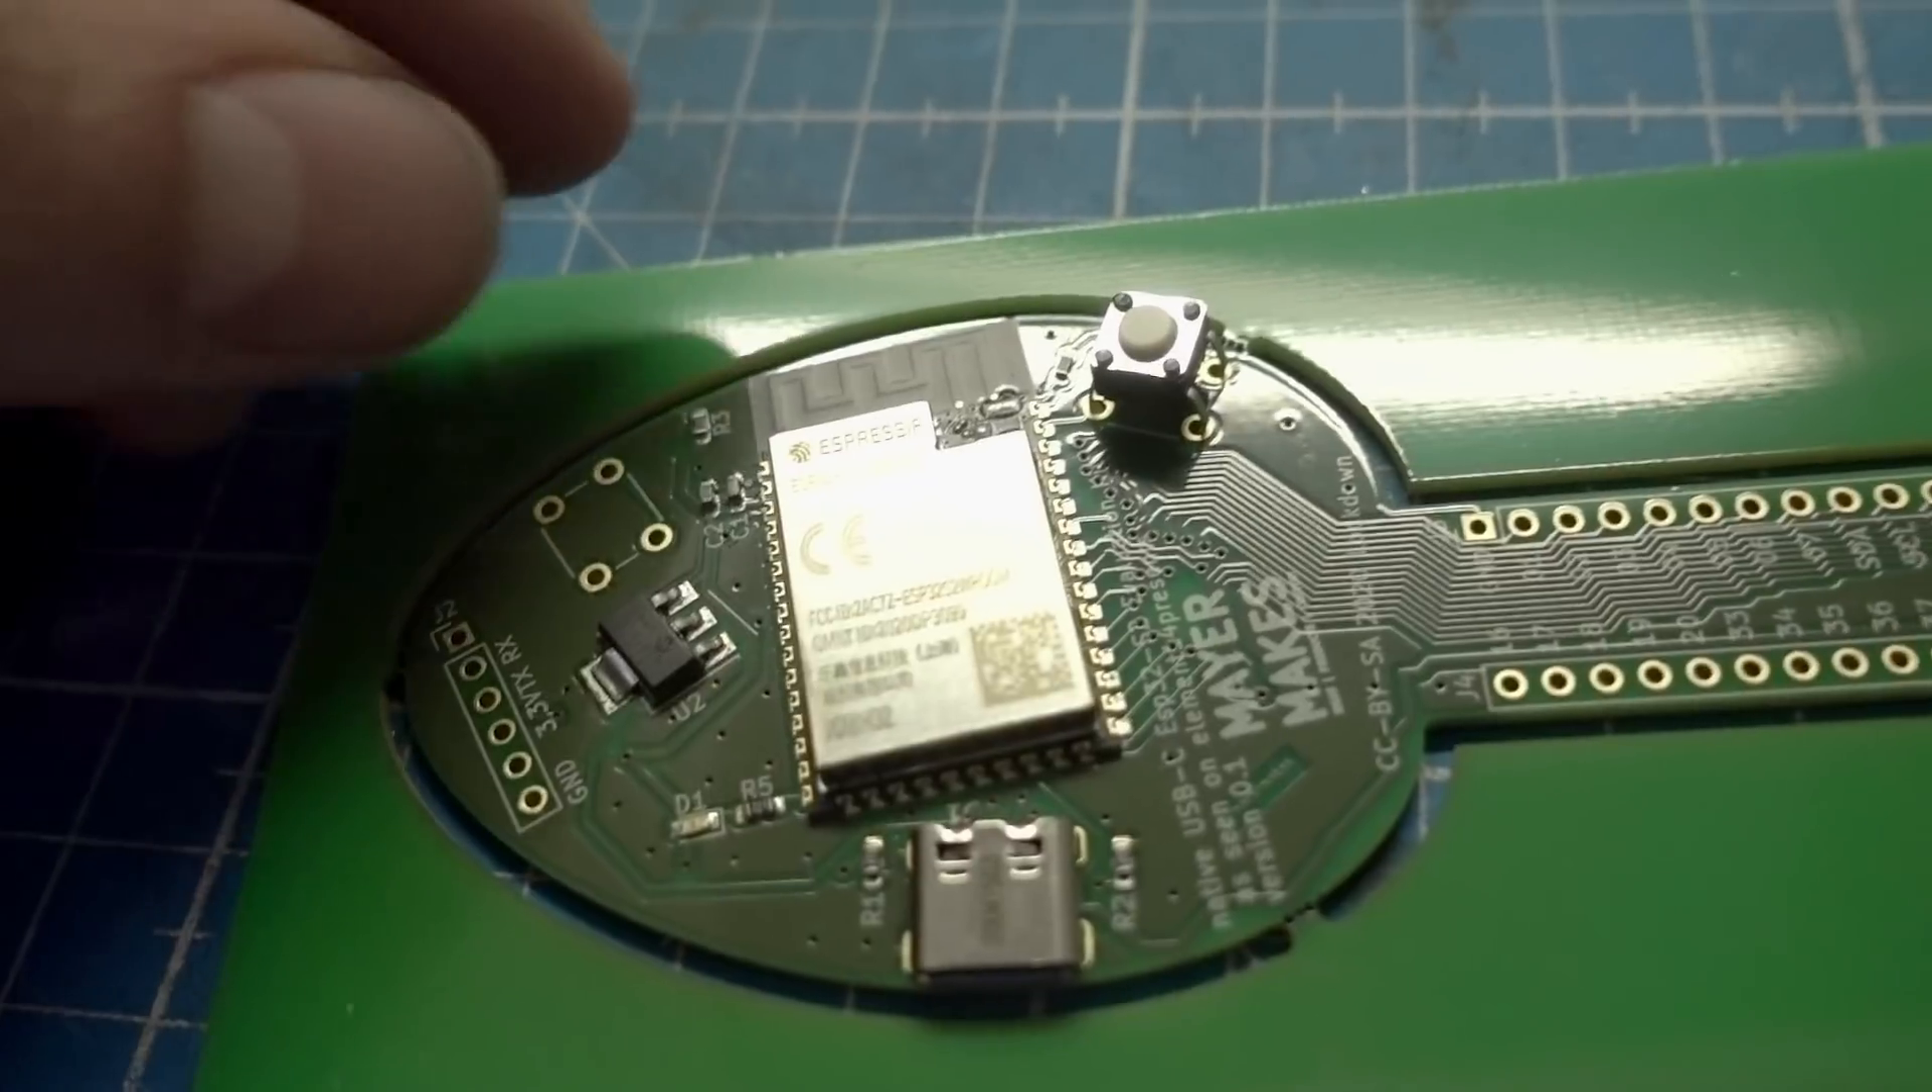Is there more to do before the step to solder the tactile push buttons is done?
Yes.